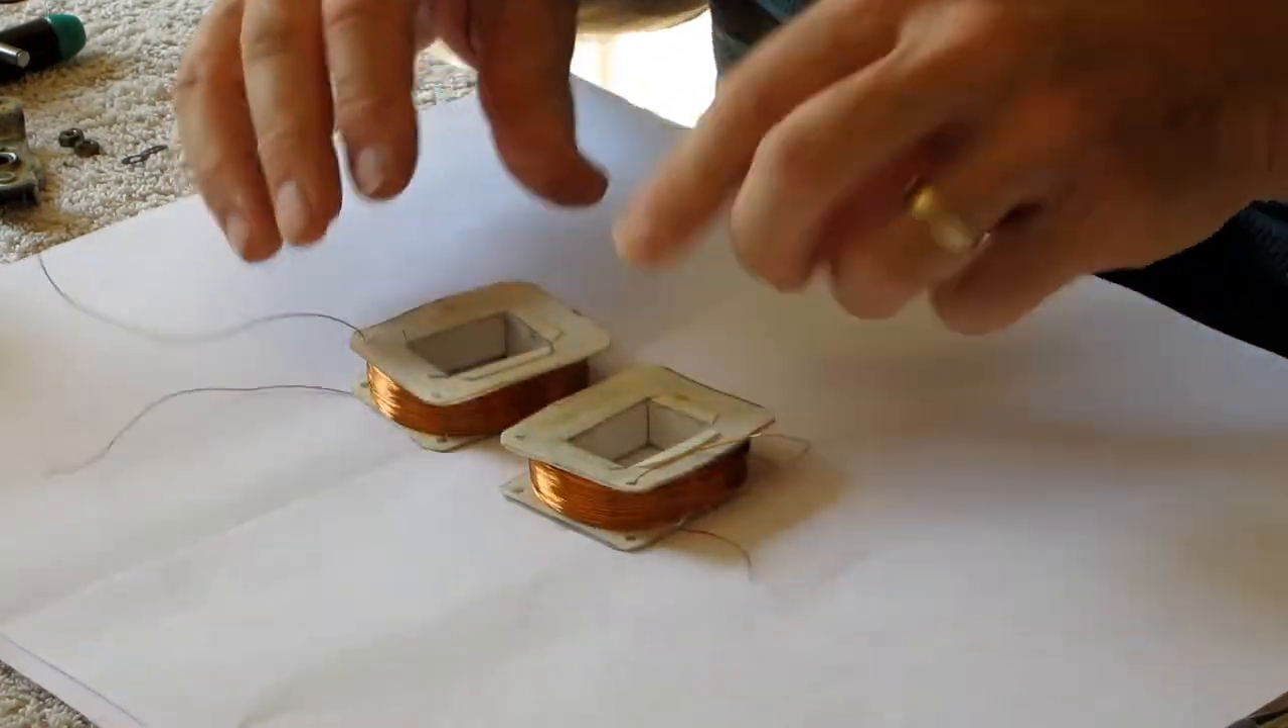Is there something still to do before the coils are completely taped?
Yes.